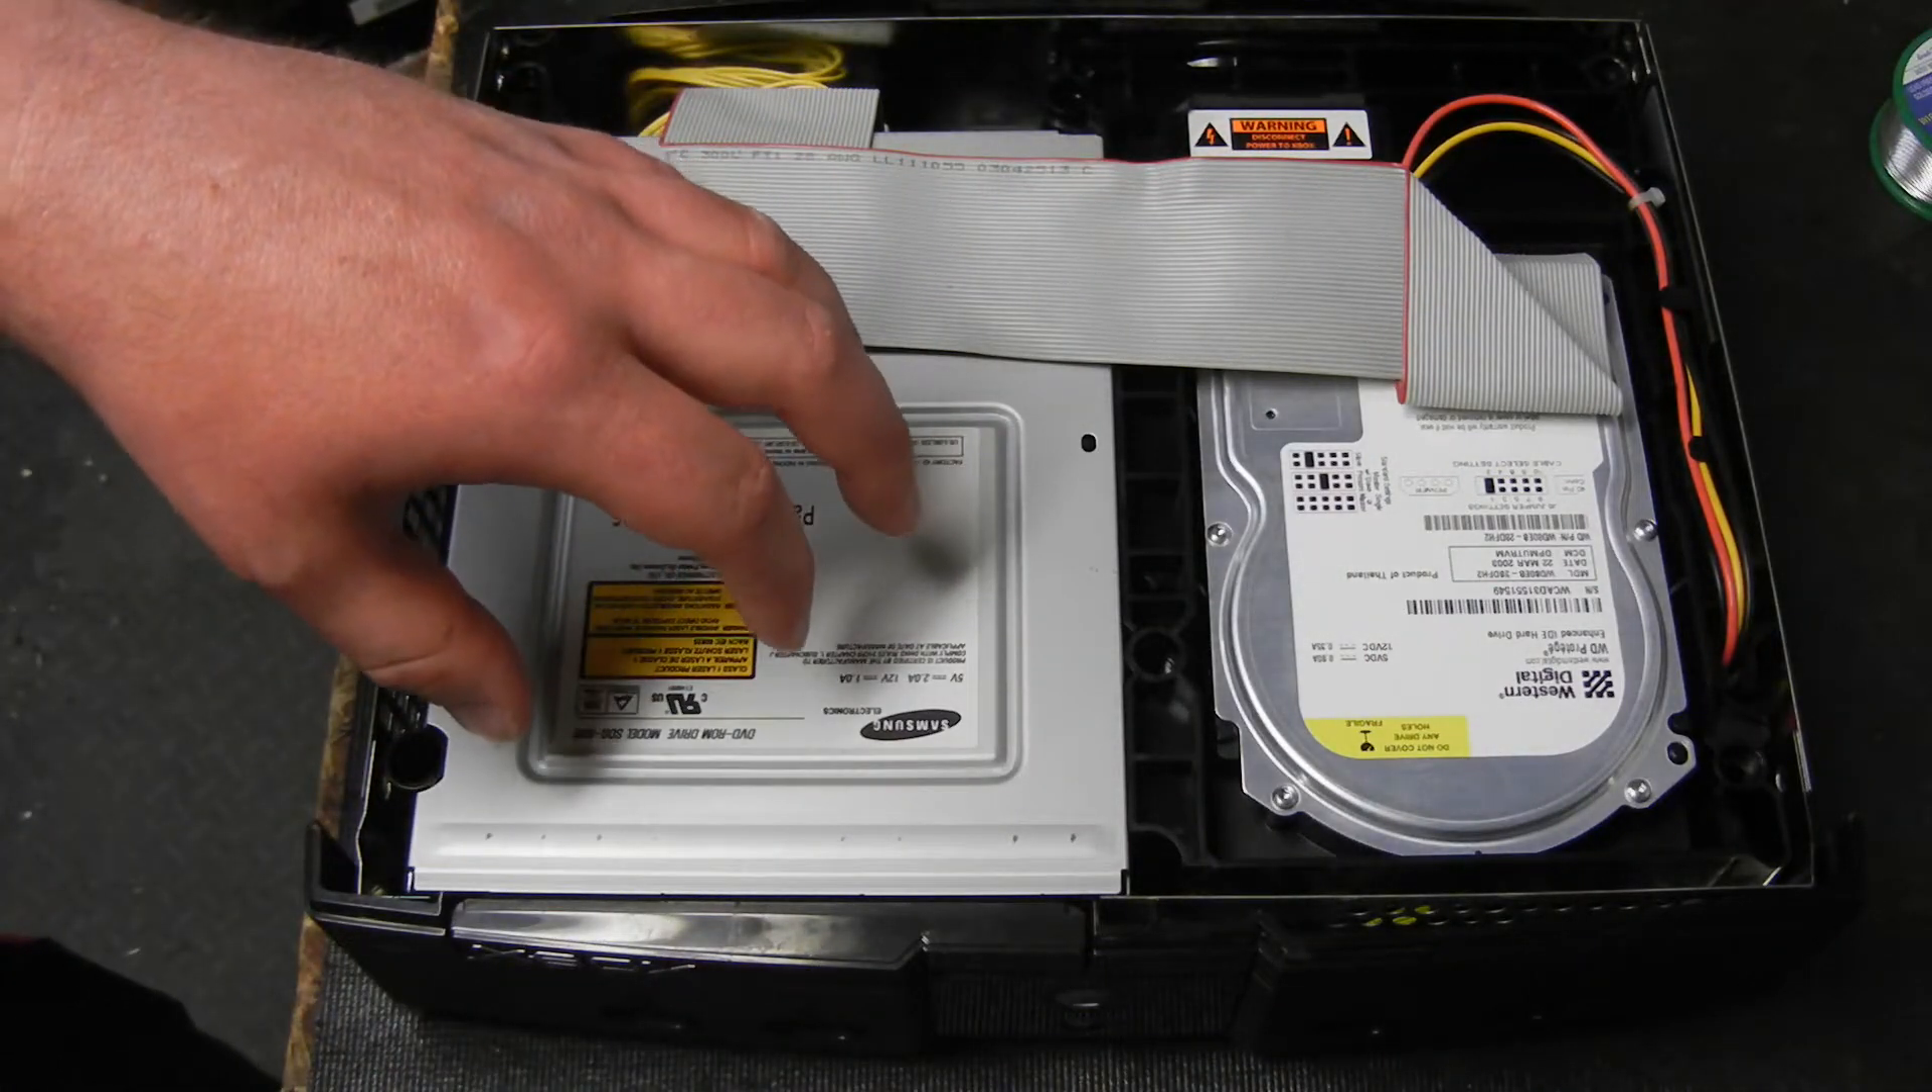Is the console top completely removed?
Yes.